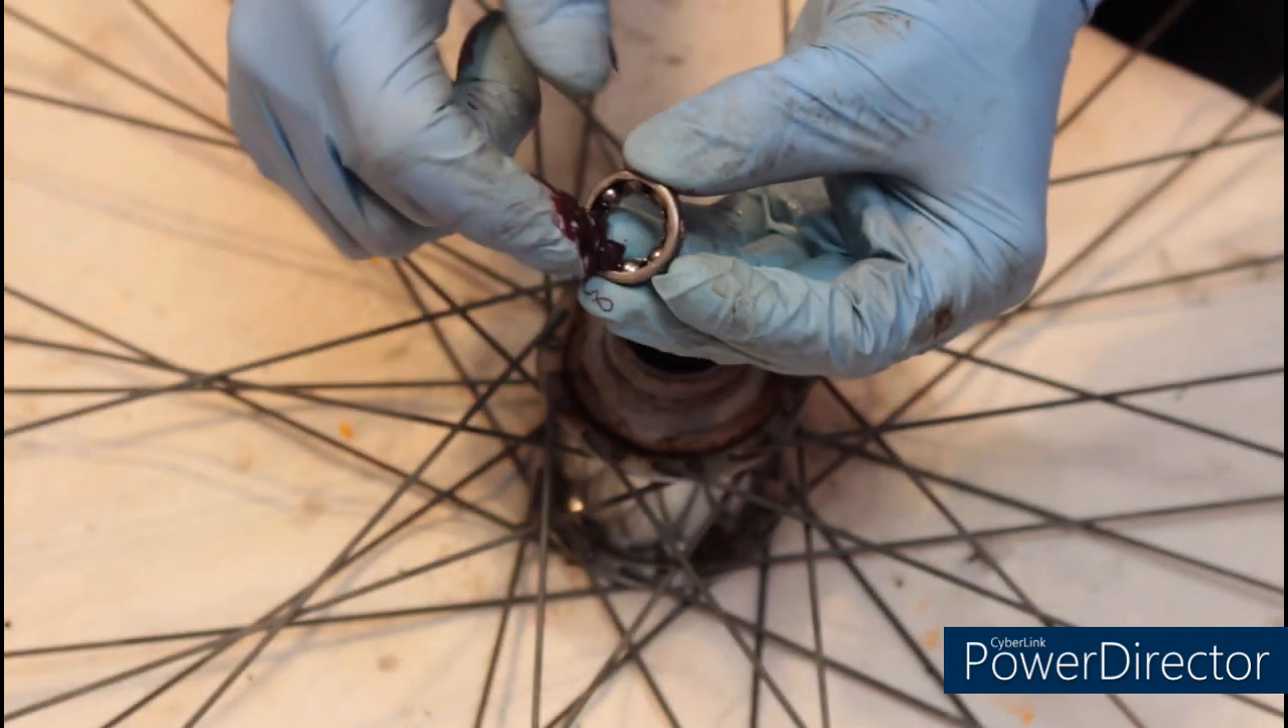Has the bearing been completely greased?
No.